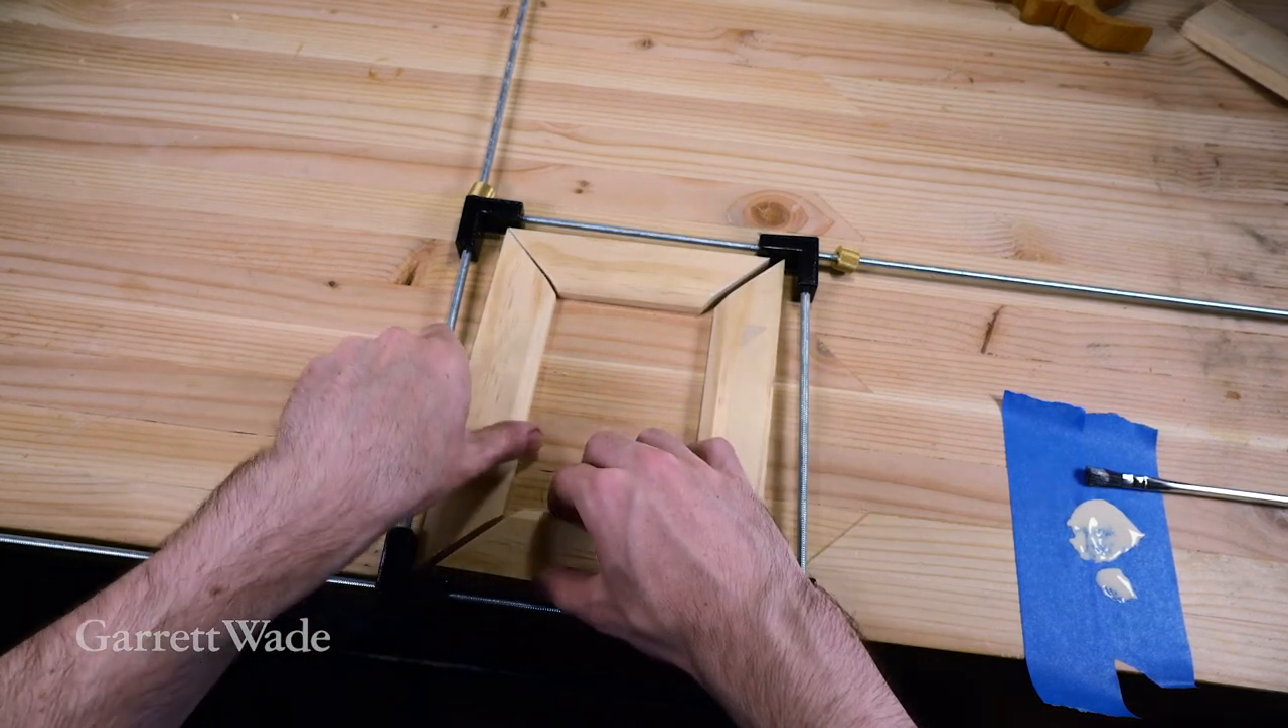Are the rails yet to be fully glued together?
Yes.